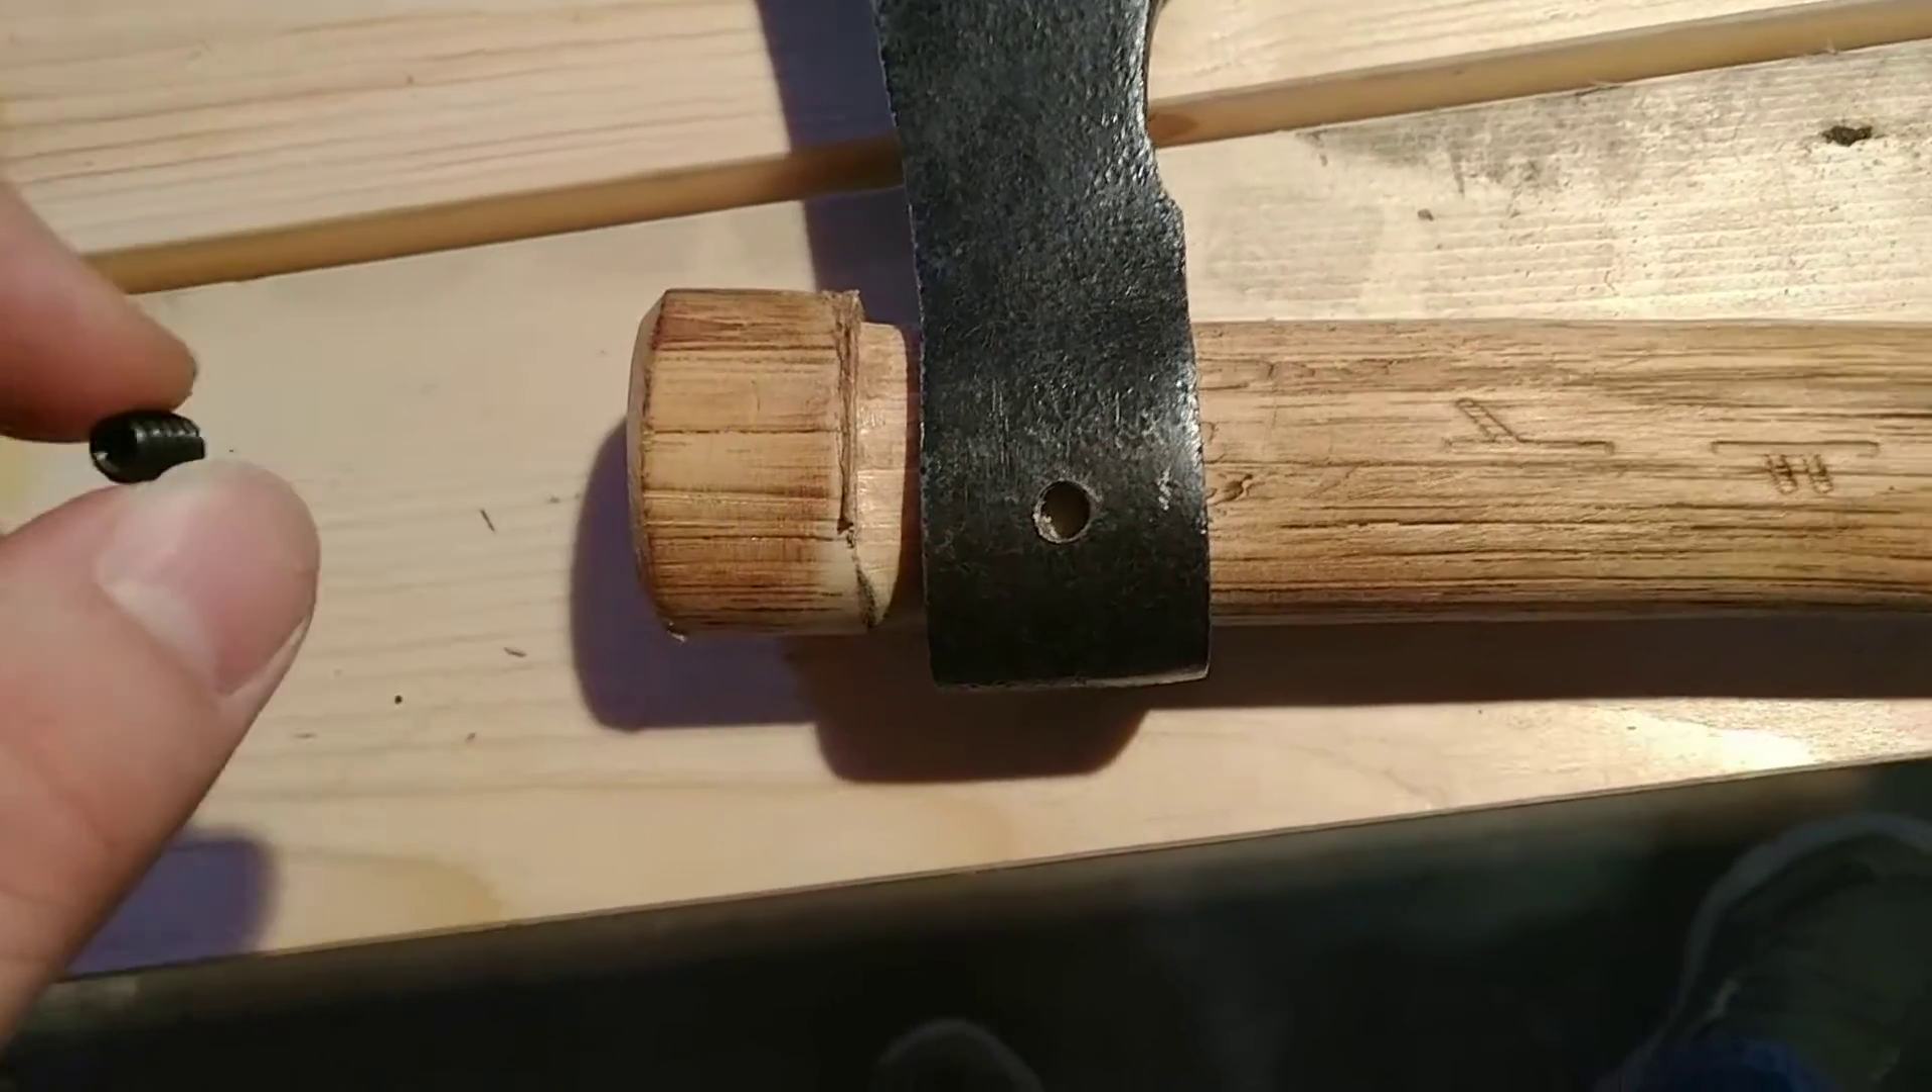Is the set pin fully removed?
Yes.